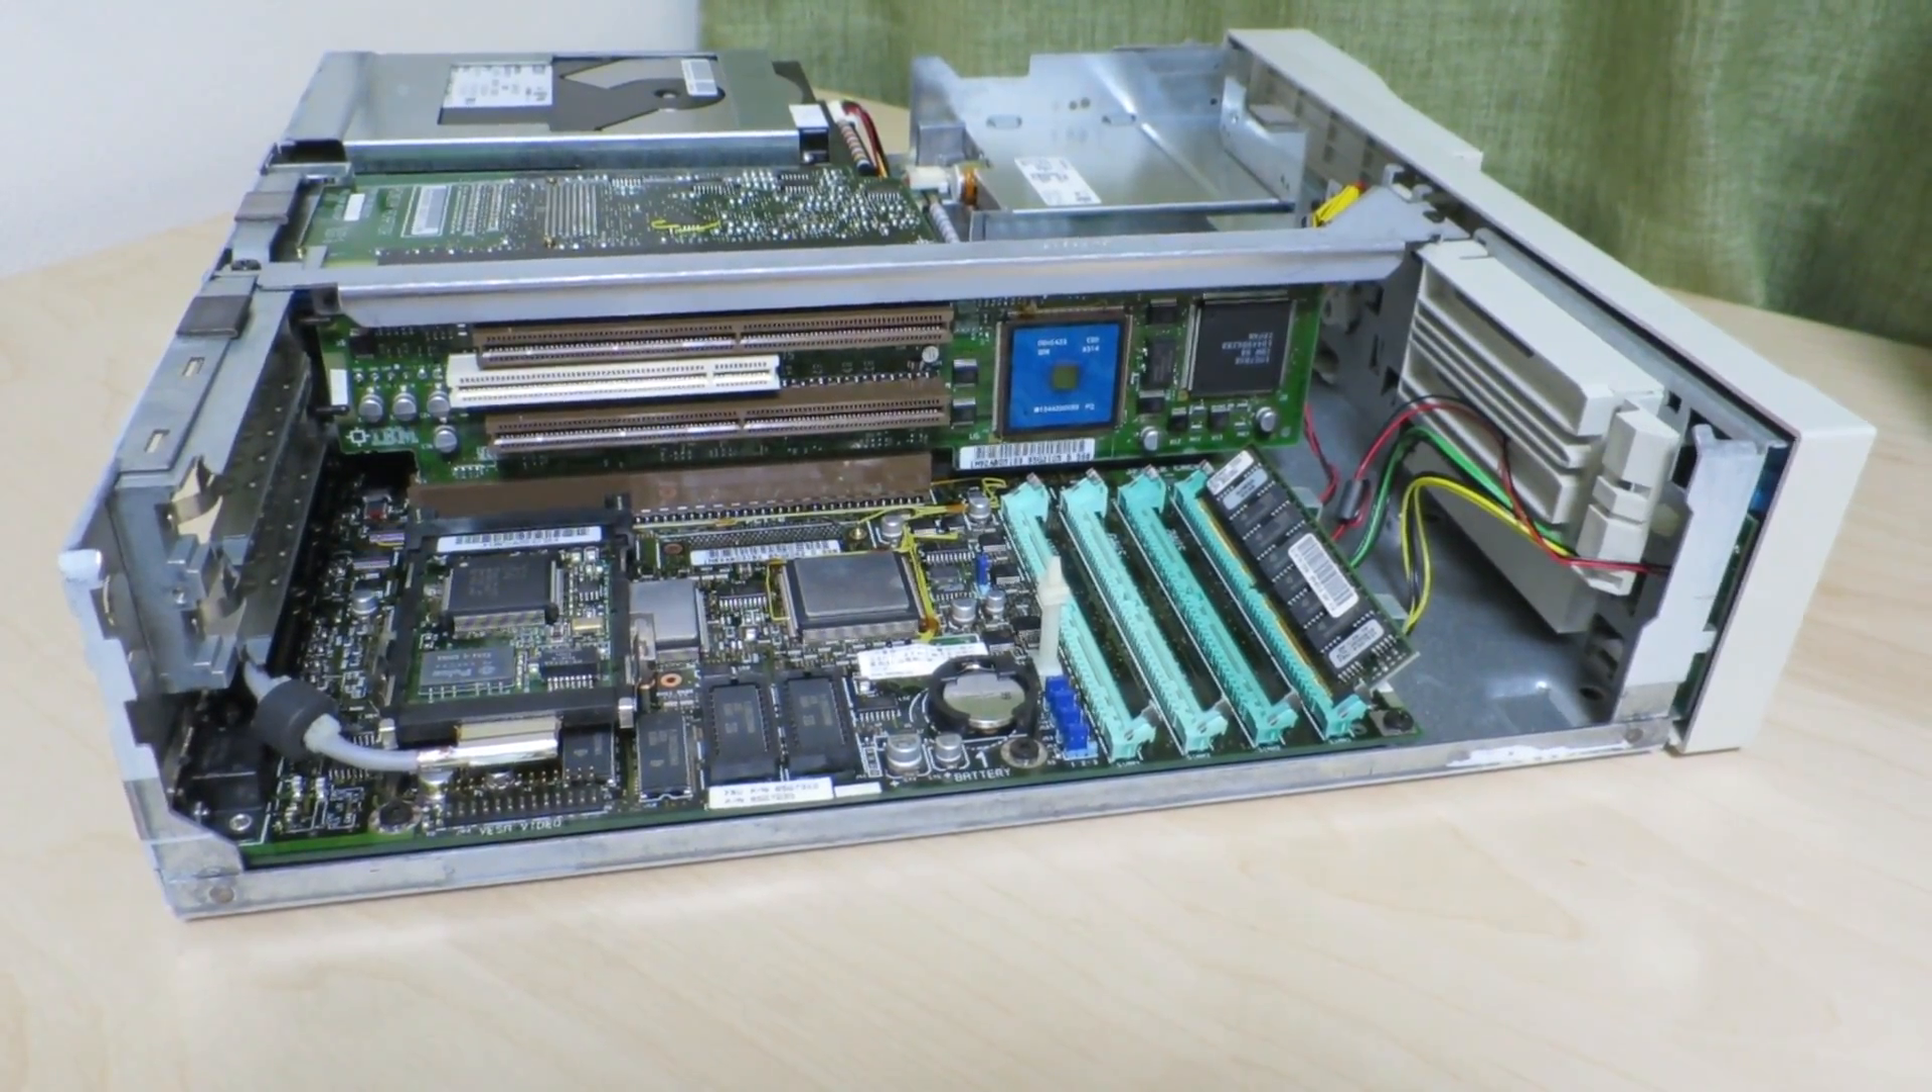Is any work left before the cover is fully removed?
No.